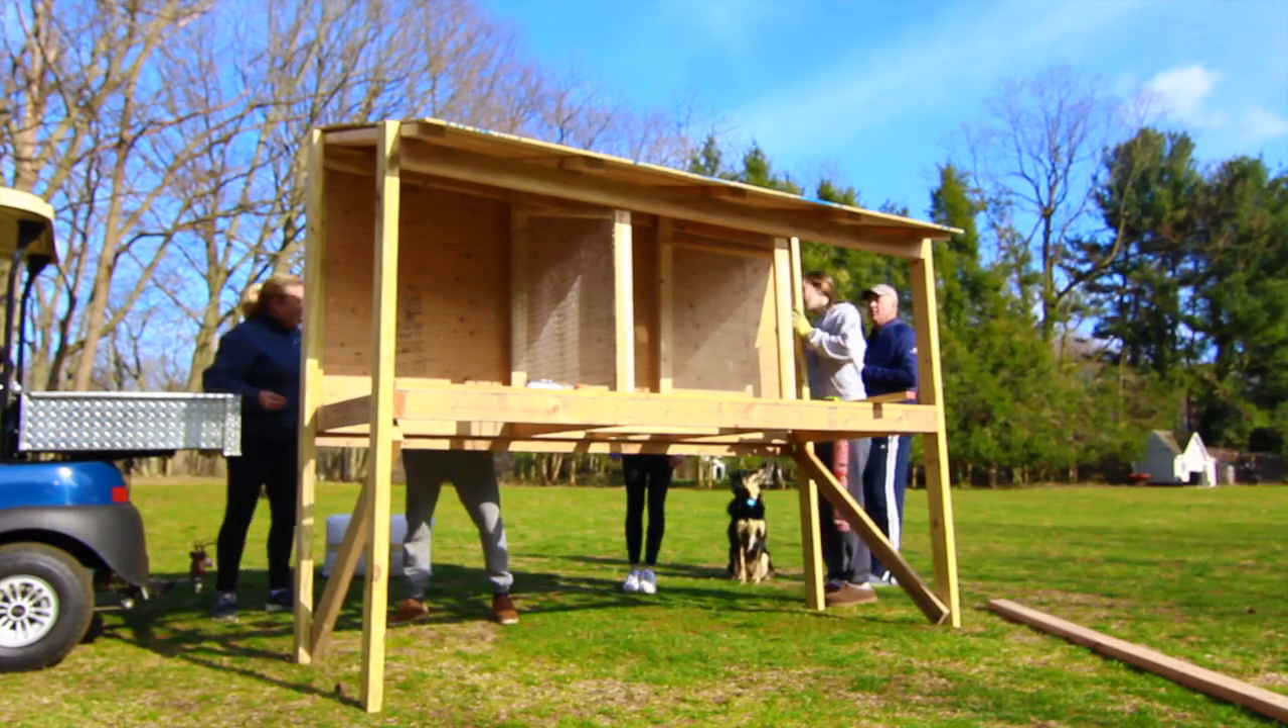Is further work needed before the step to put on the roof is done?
No.